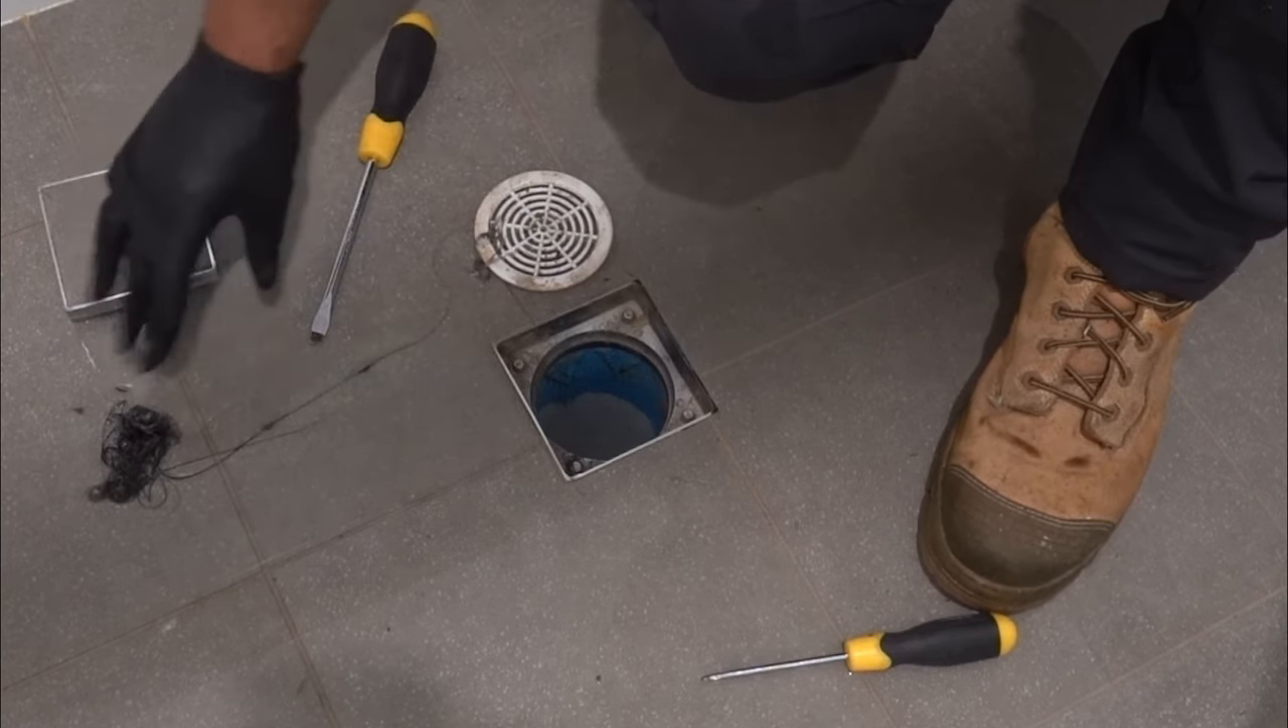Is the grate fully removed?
Yes.